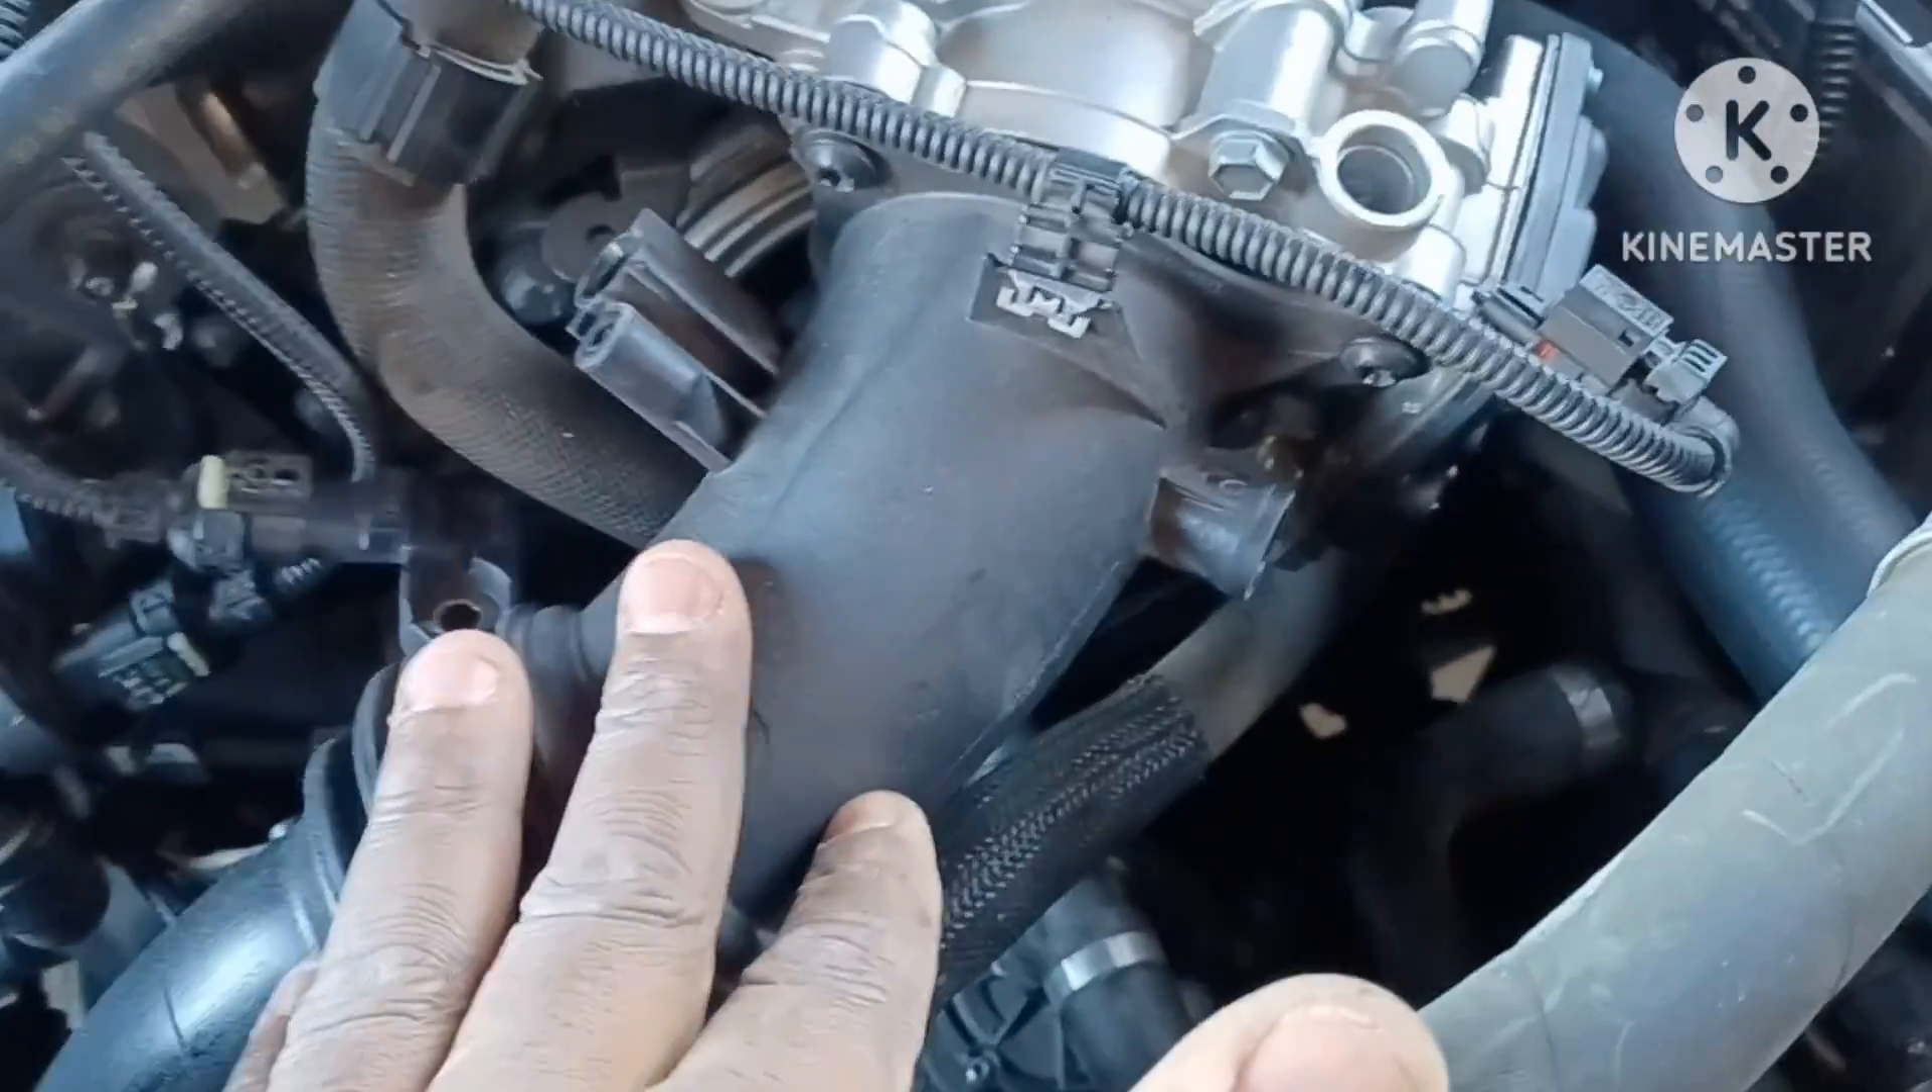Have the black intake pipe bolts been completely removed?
No.